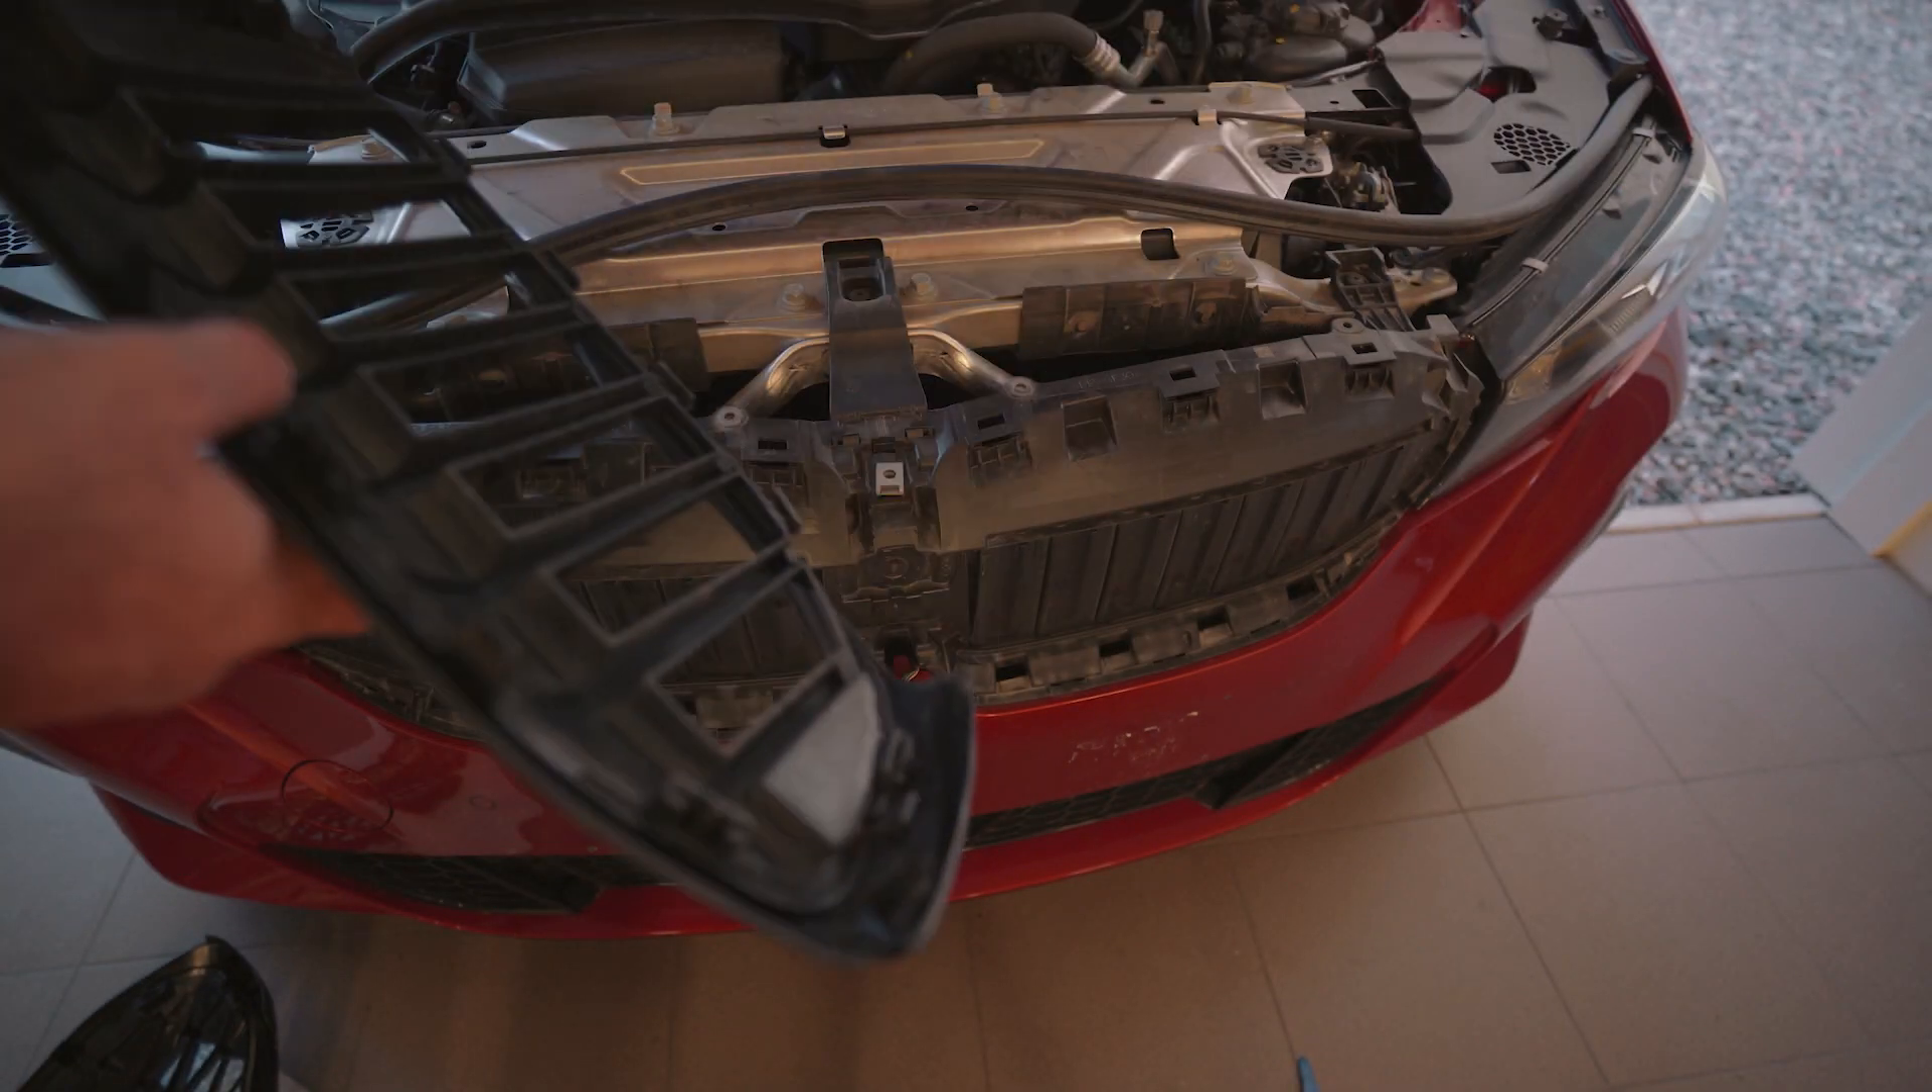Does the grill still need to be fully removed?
No.